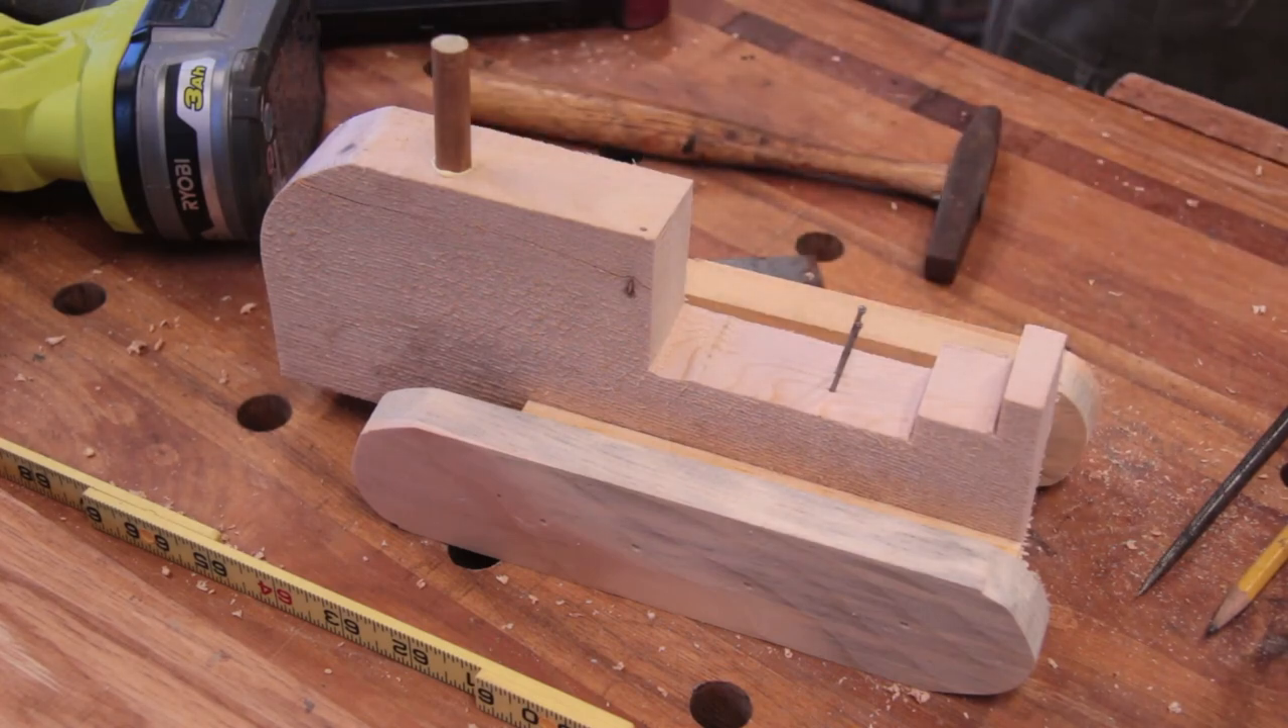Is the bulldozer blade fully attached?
No.